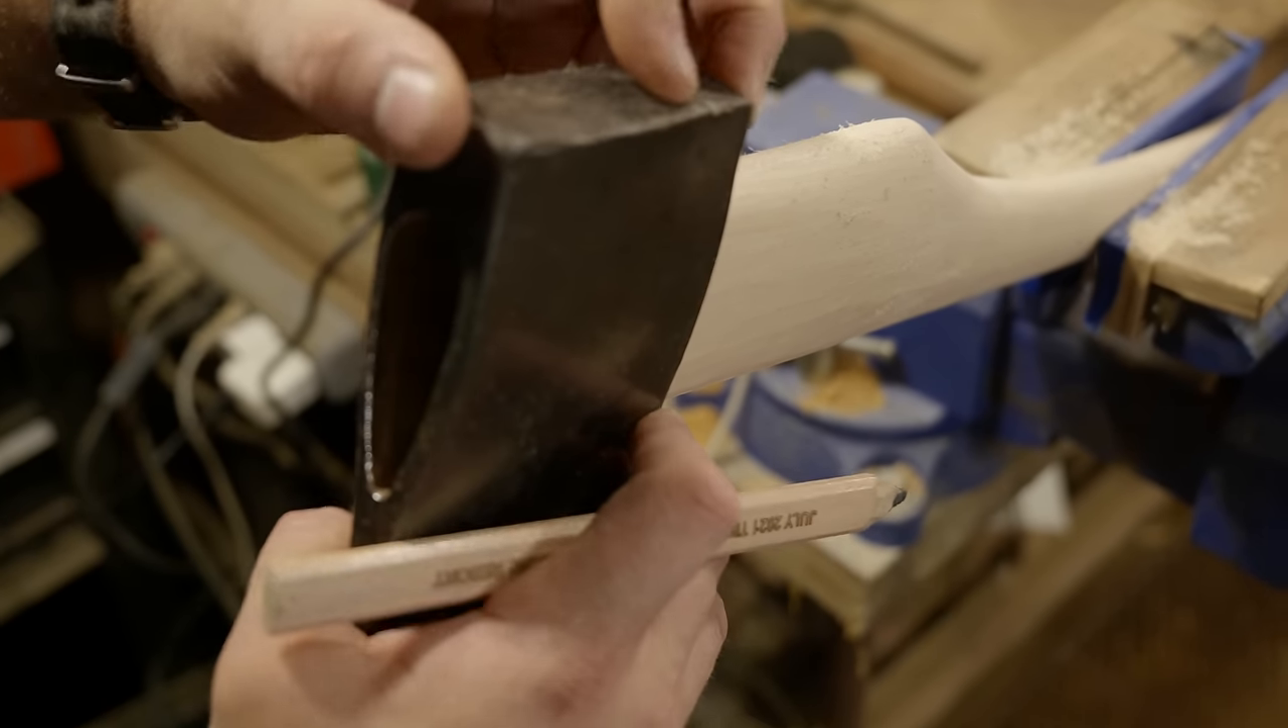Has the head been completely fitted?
No.